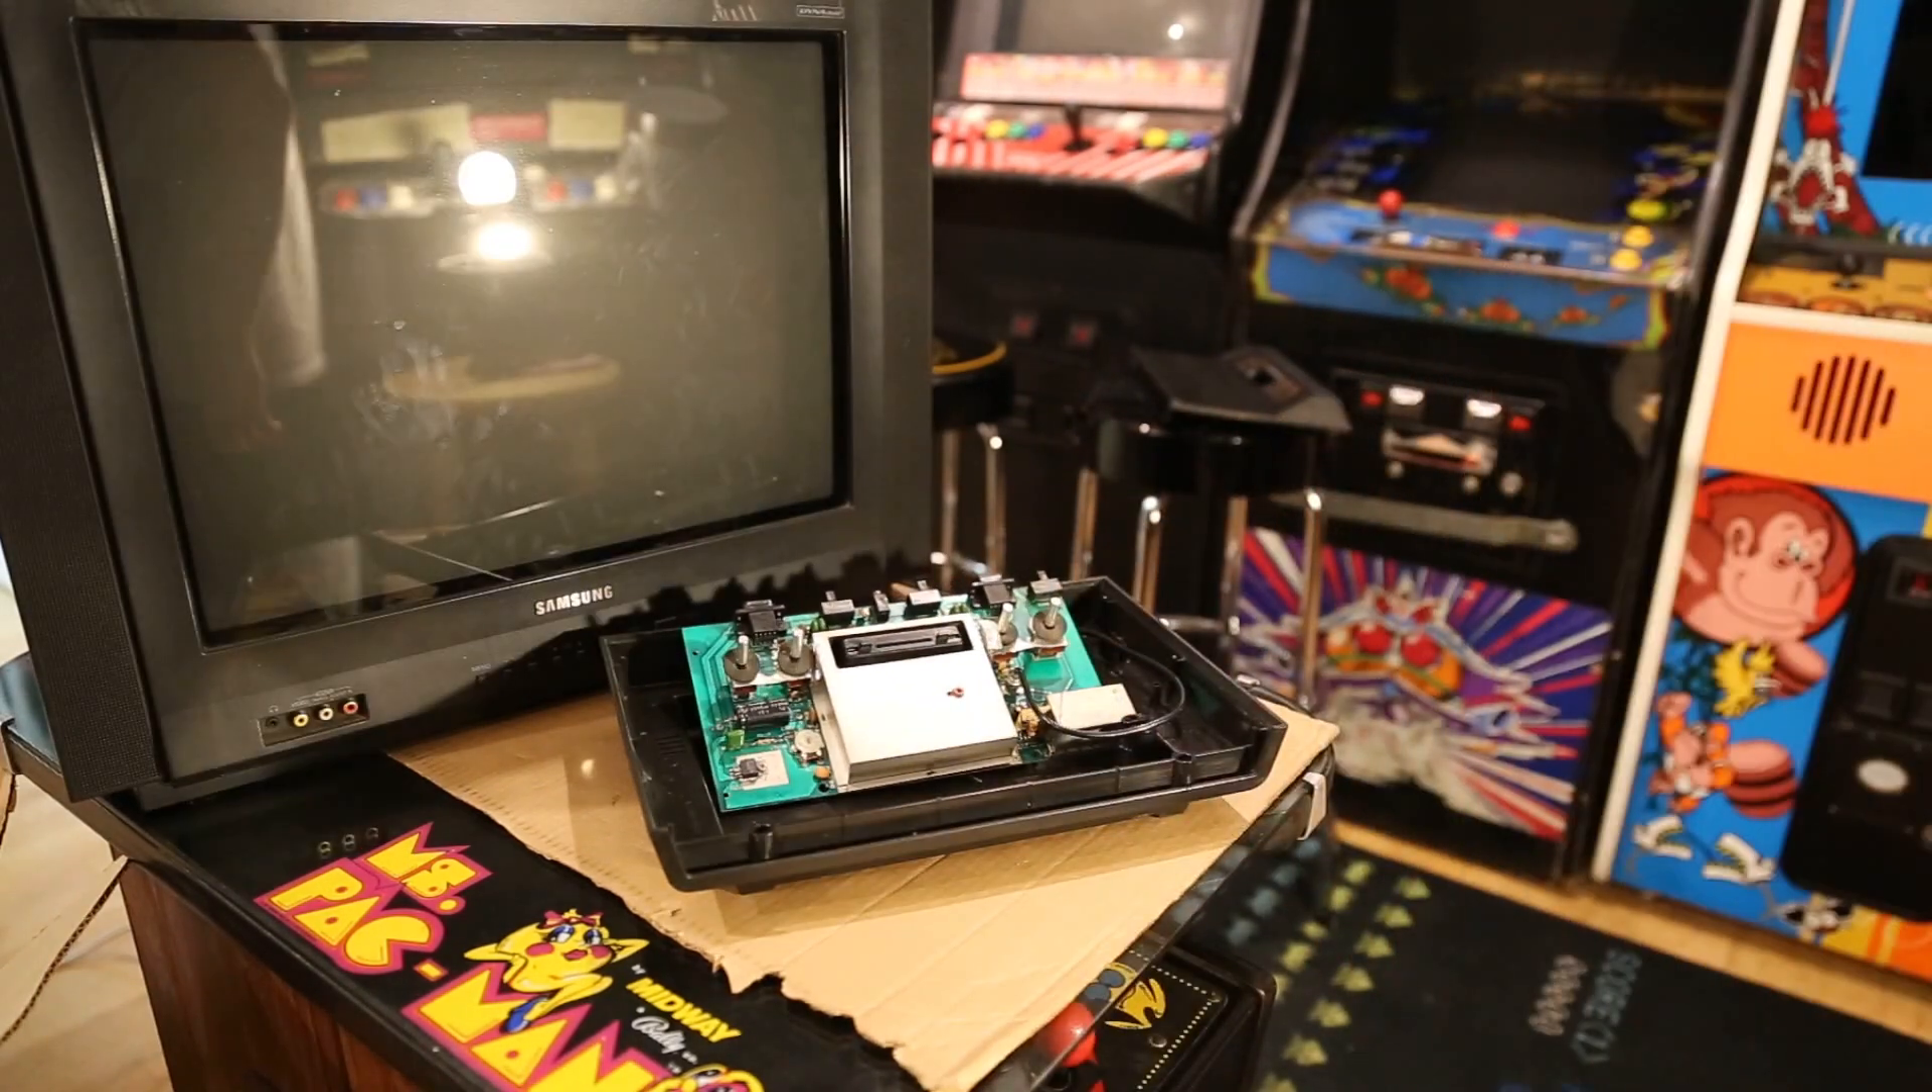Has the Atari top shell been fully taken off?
Yes.